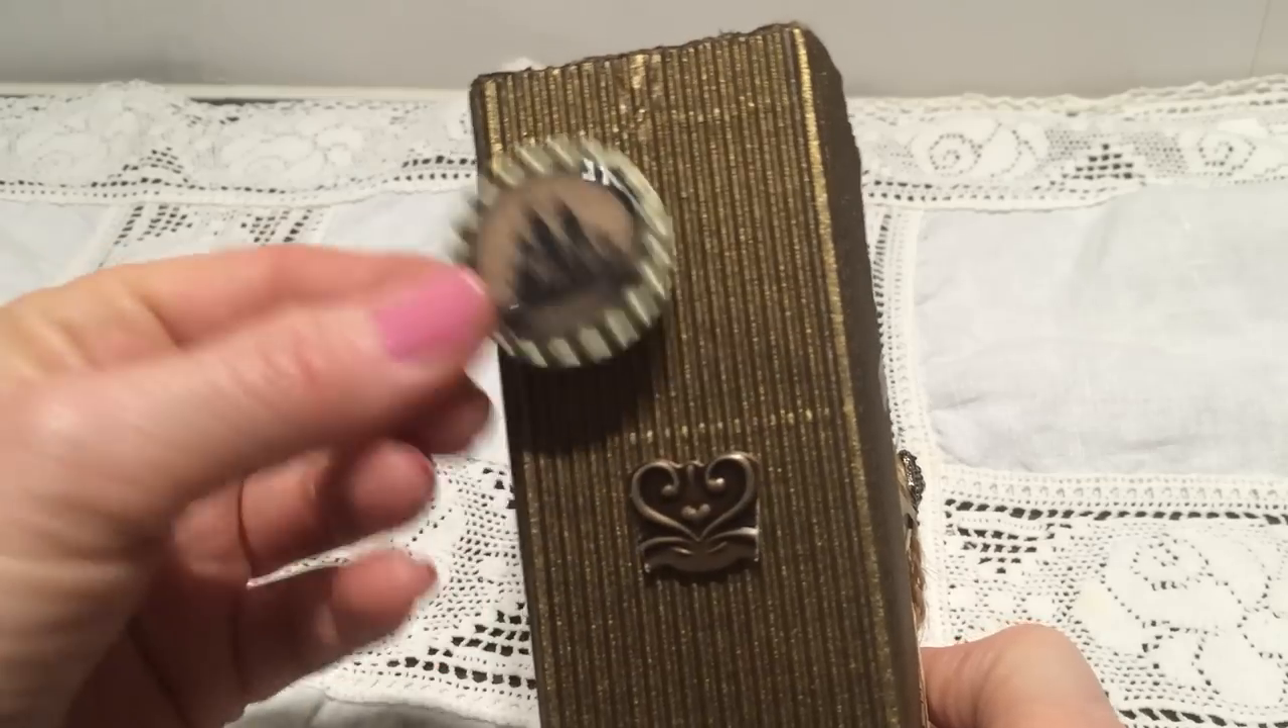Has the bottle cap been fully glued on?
No.